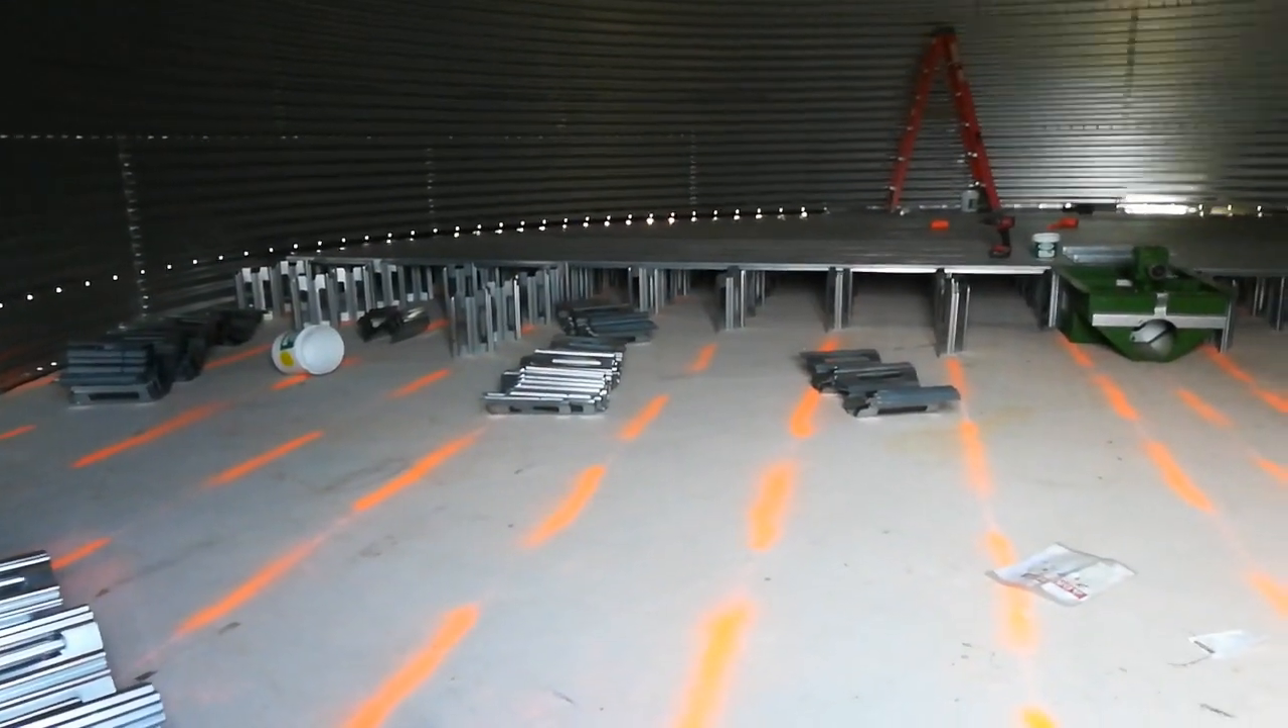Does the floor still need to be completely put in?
Yes.